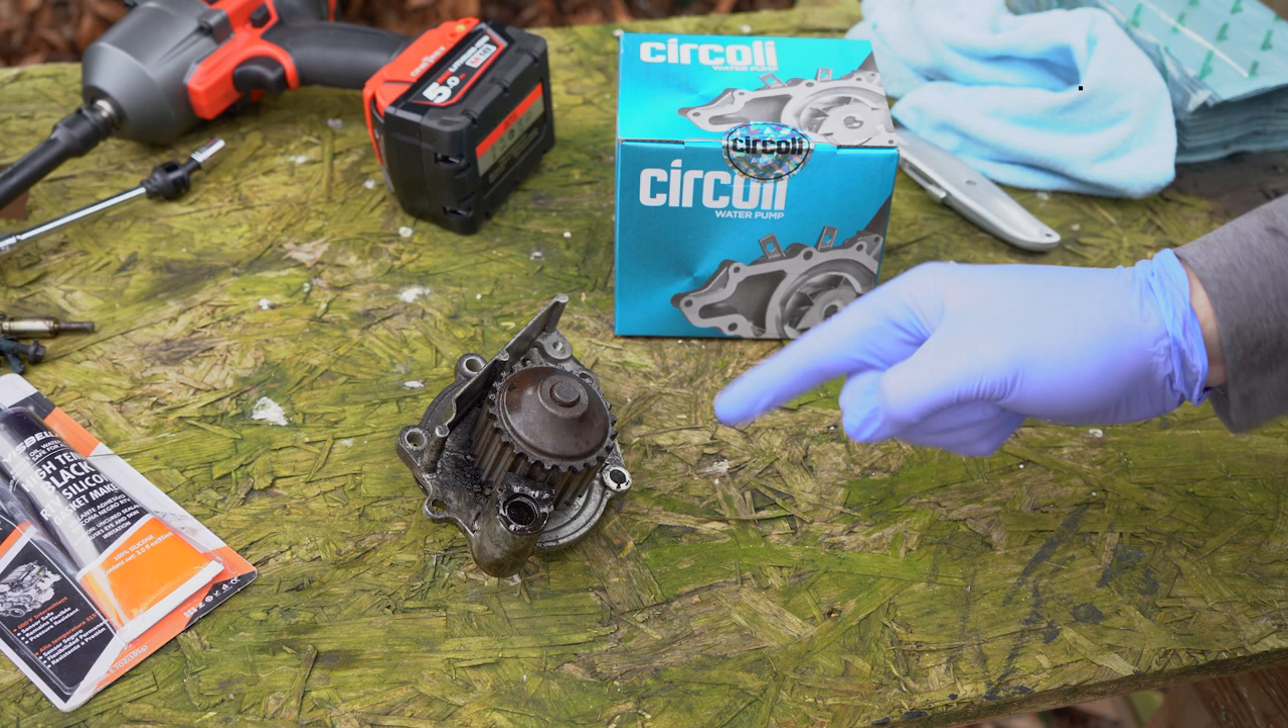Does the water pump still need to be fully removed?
No.